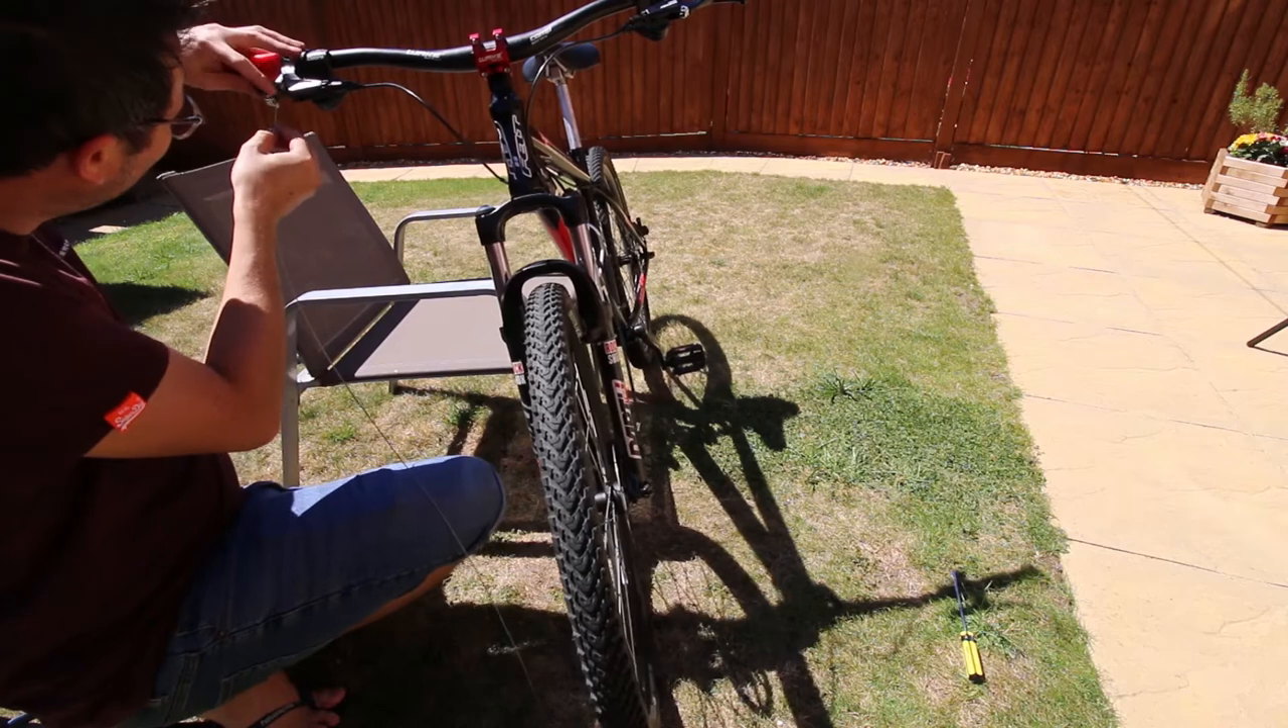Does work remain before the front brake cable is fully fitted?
Yes.